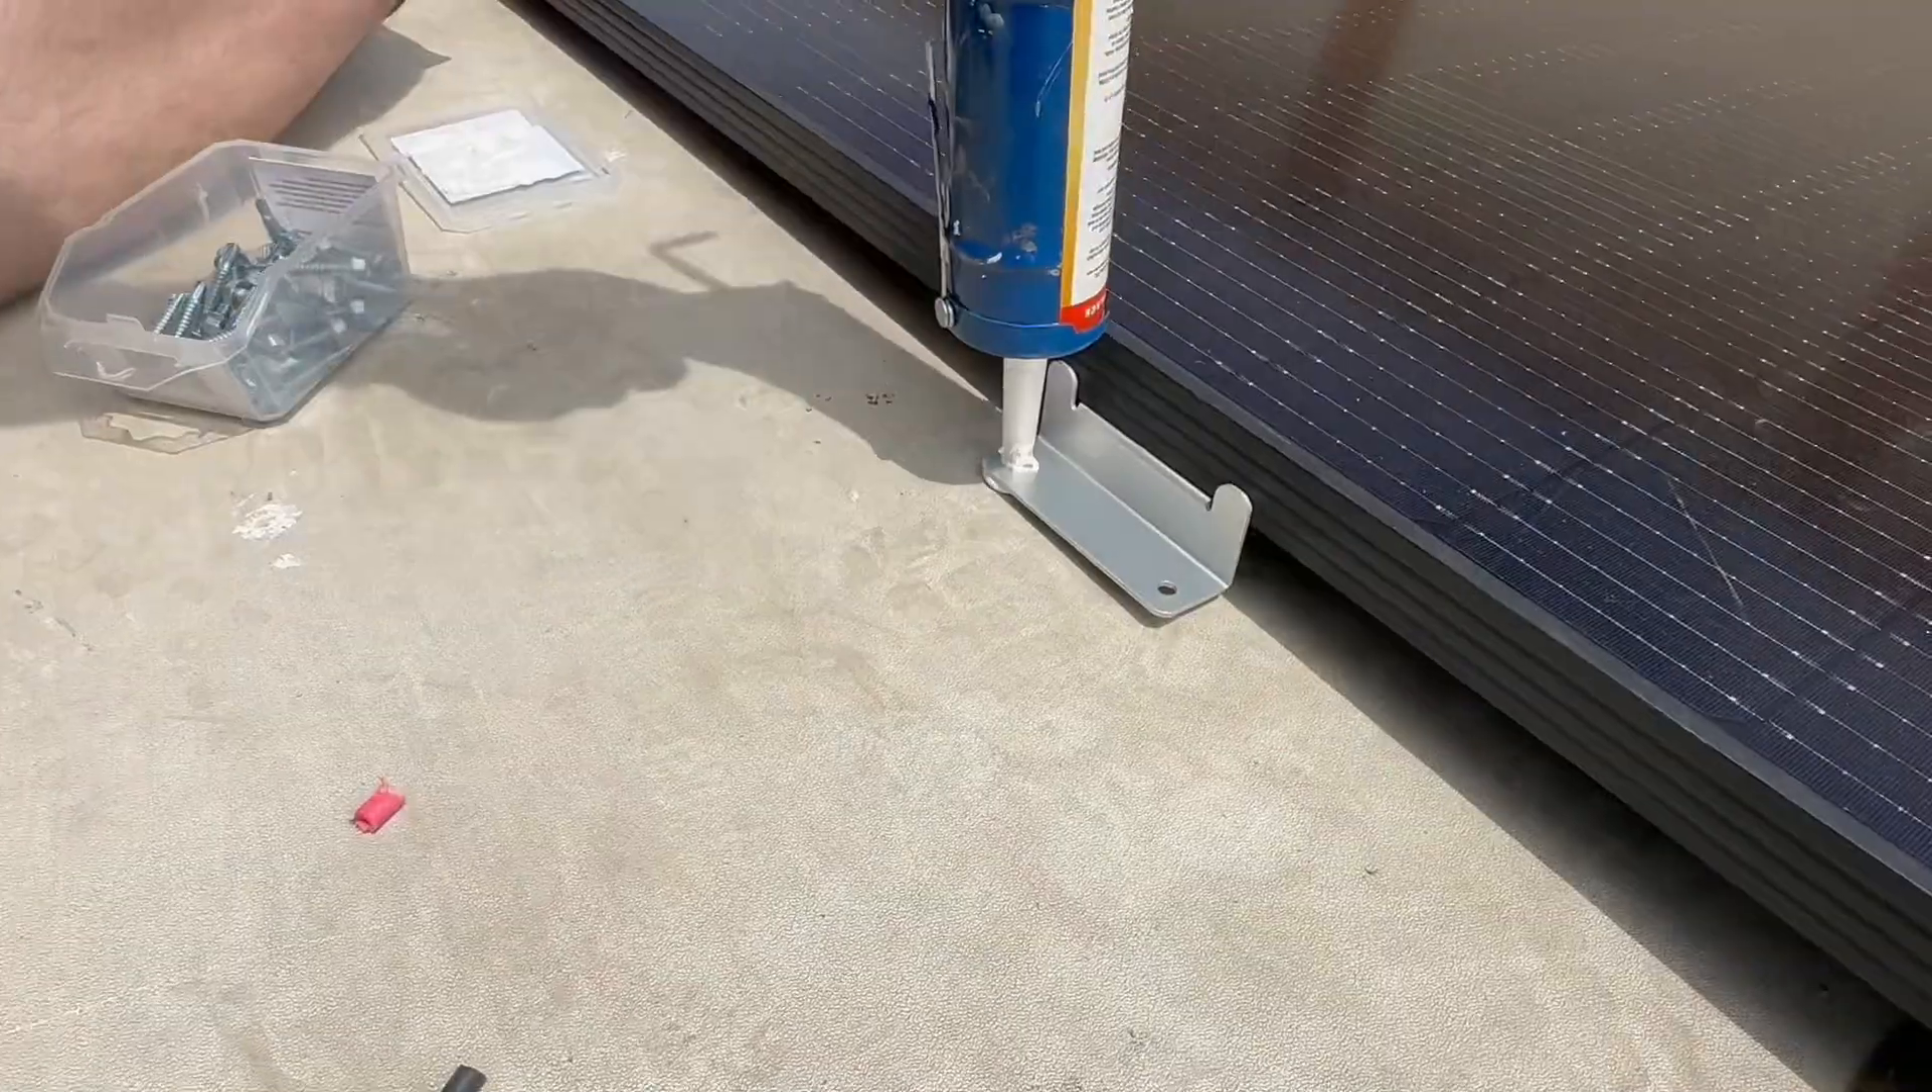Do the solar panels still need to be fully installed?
Yes.